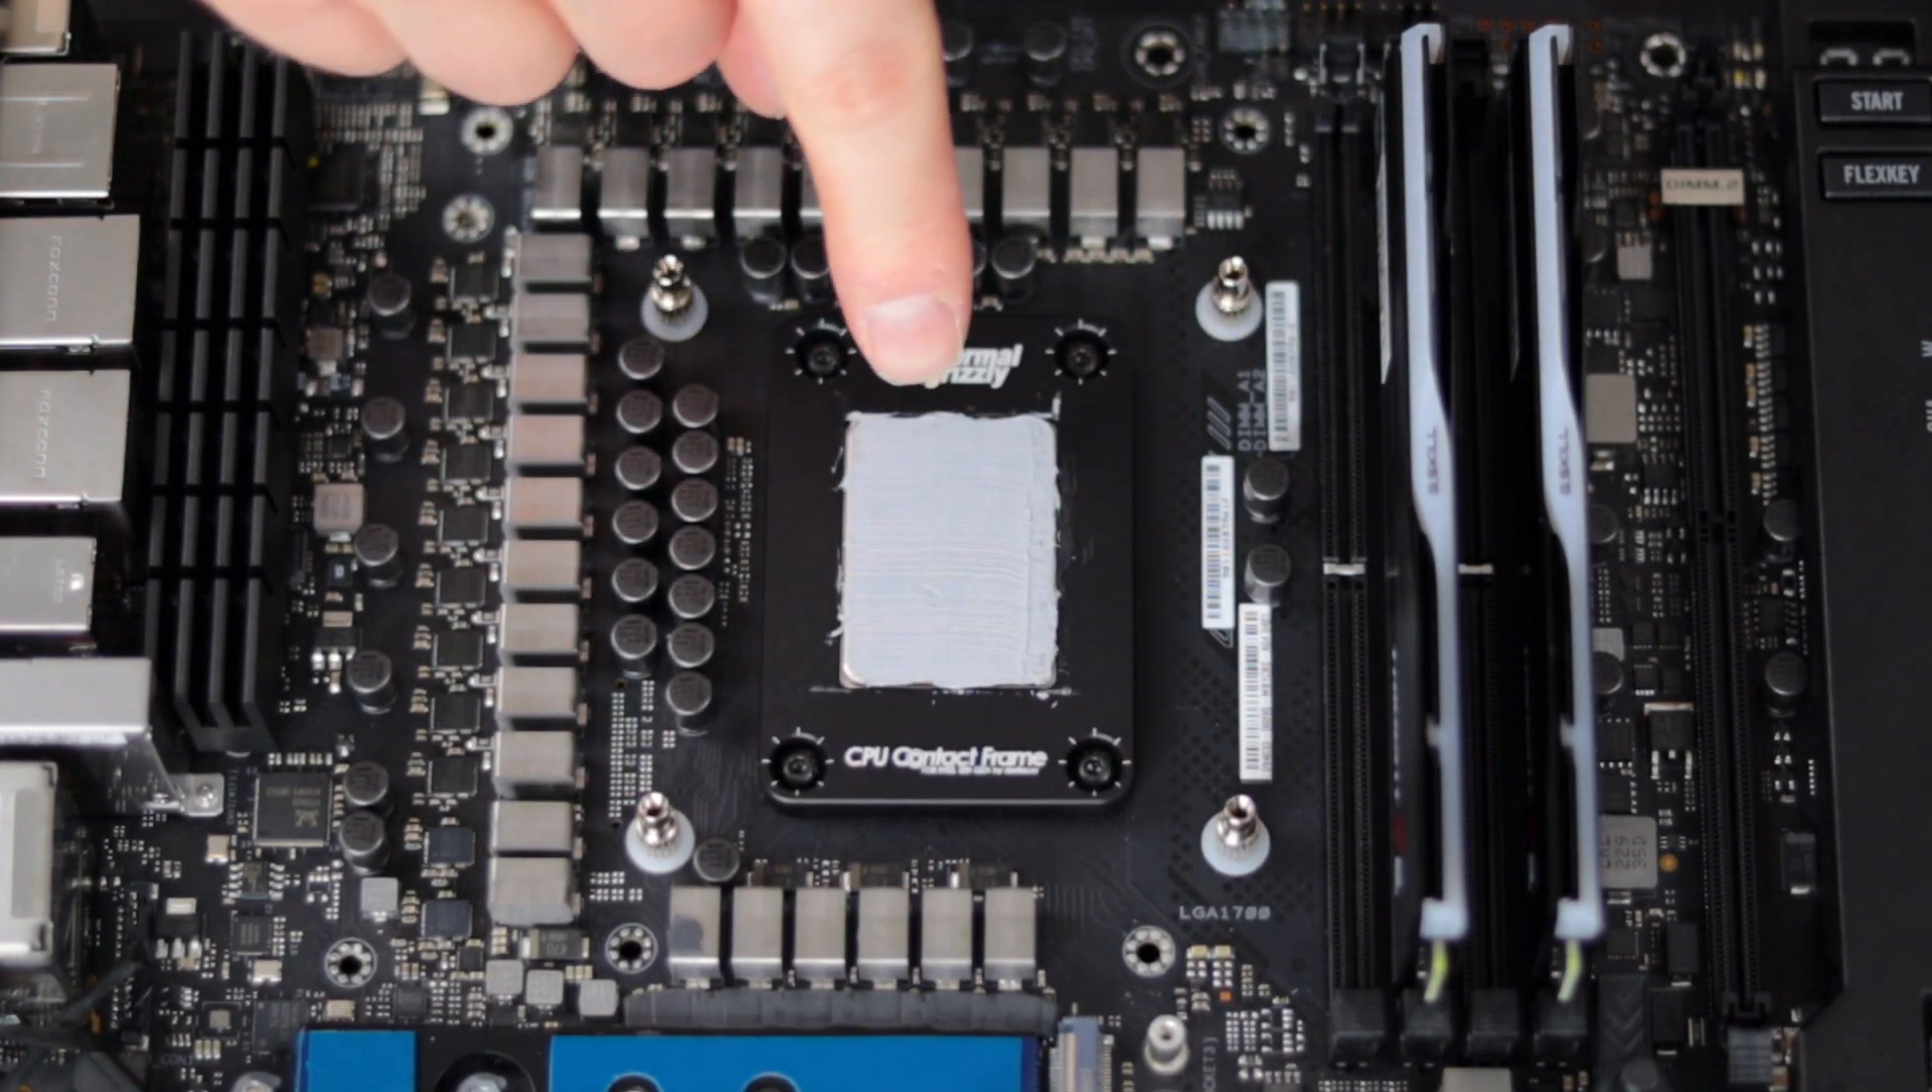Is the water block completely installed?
No.